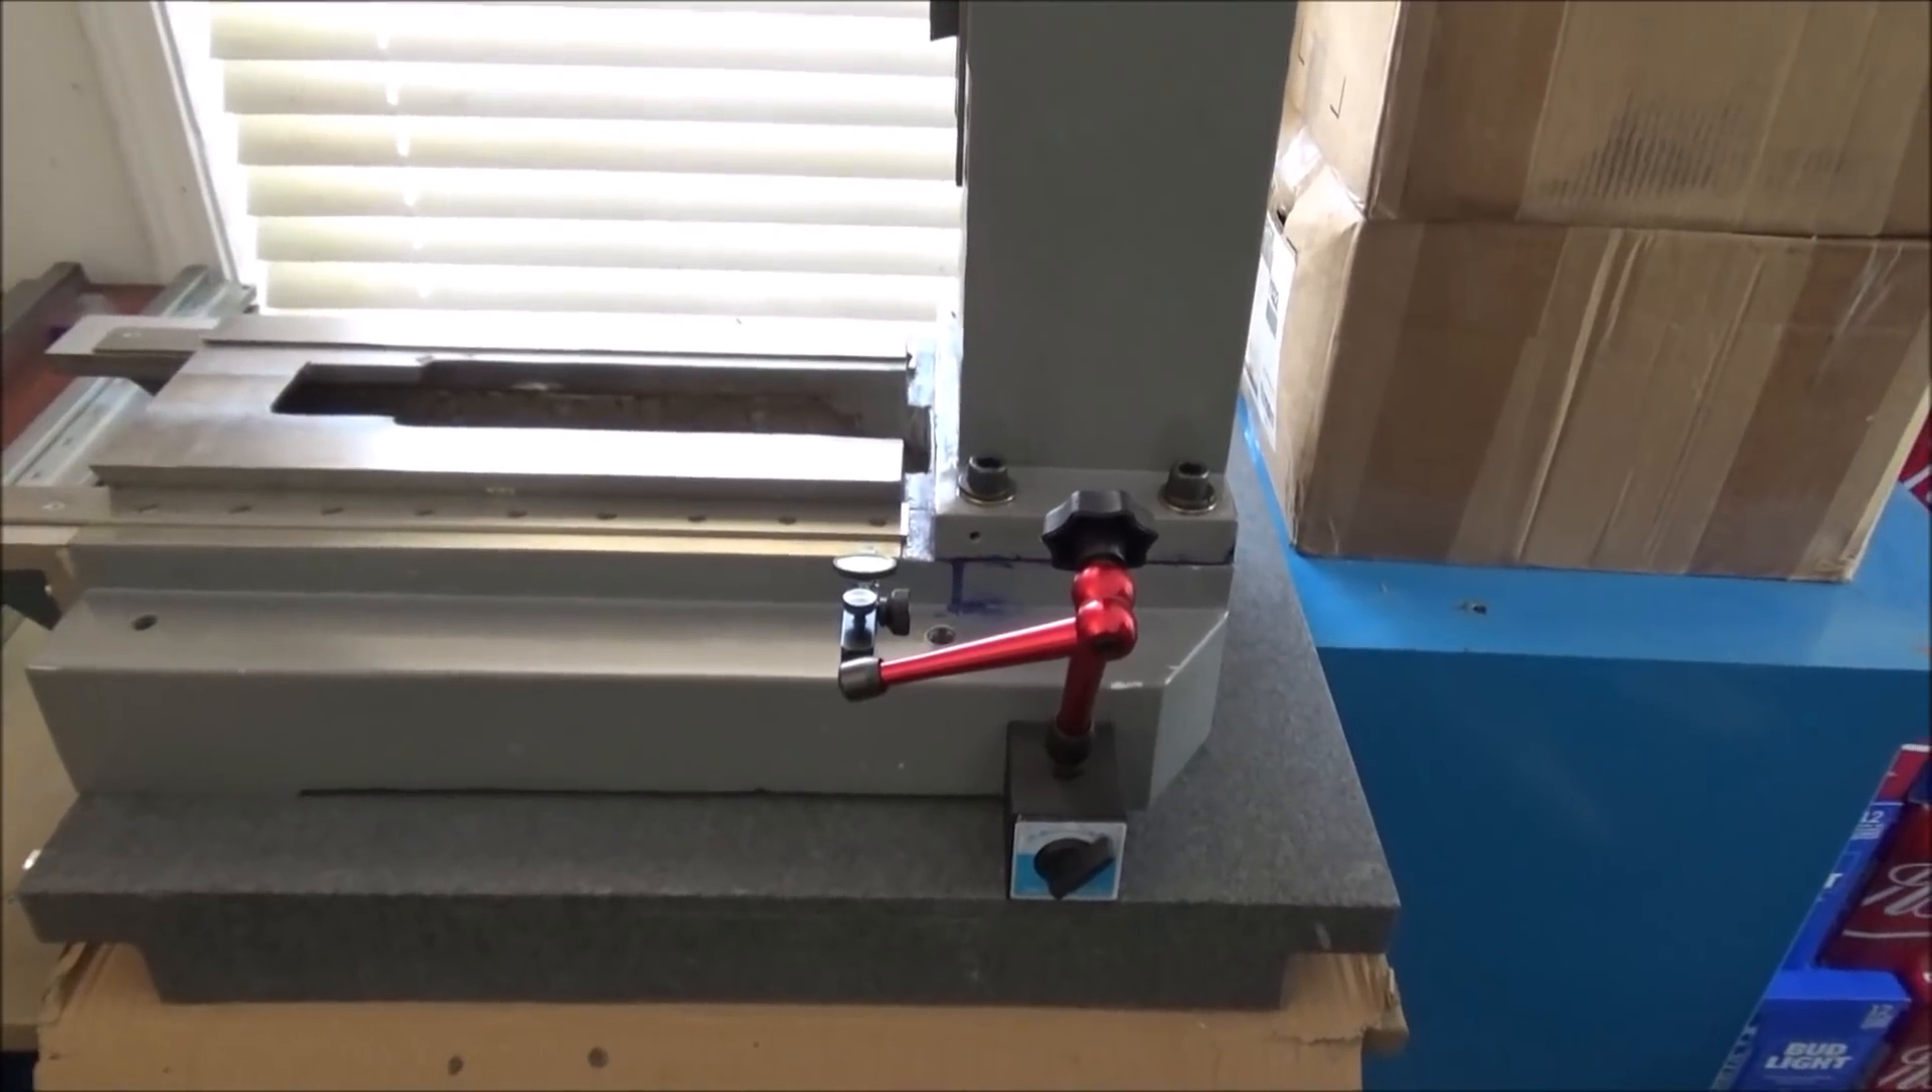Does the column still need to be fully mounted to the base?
No.